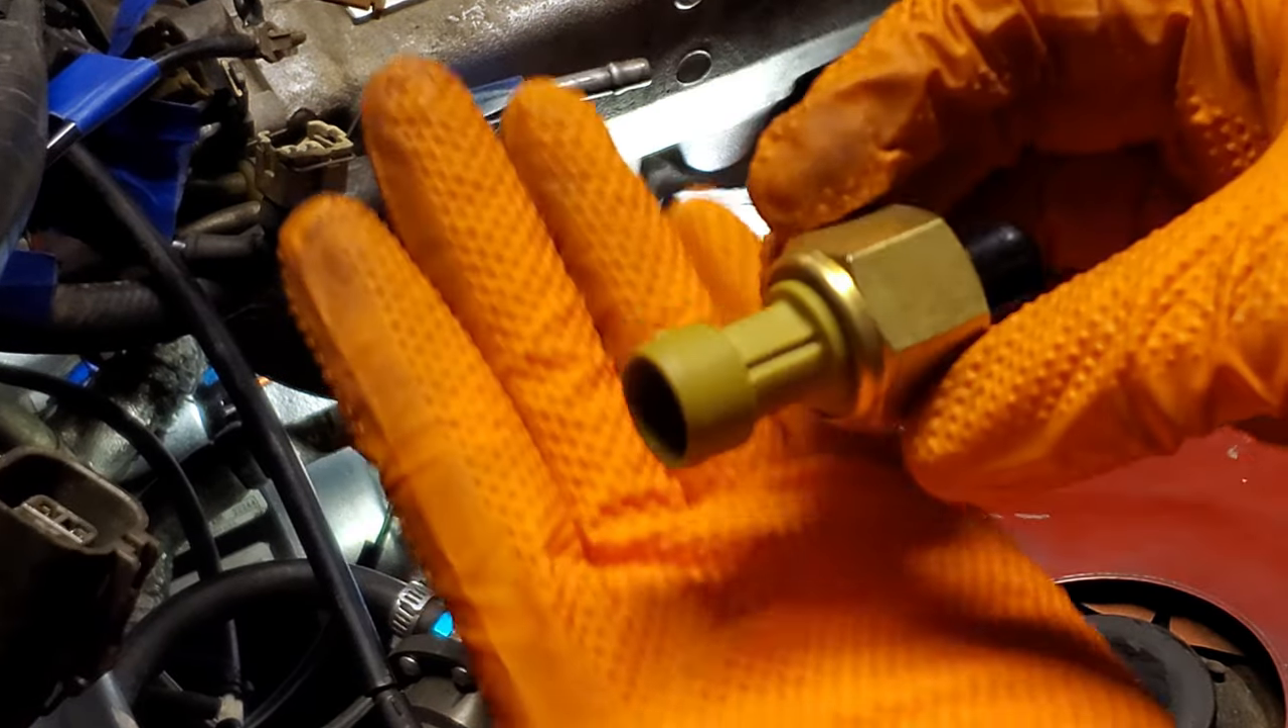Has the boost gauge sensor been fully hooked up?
No.